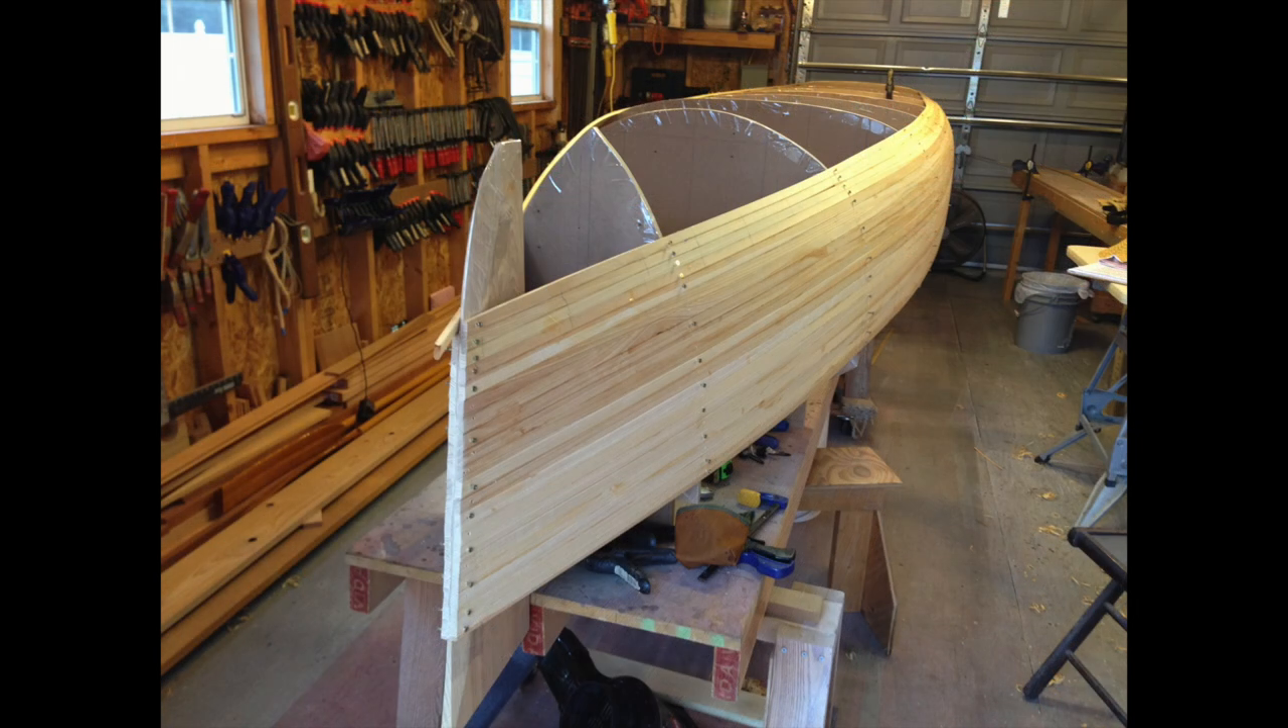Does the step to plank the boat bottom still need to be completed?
Yes.